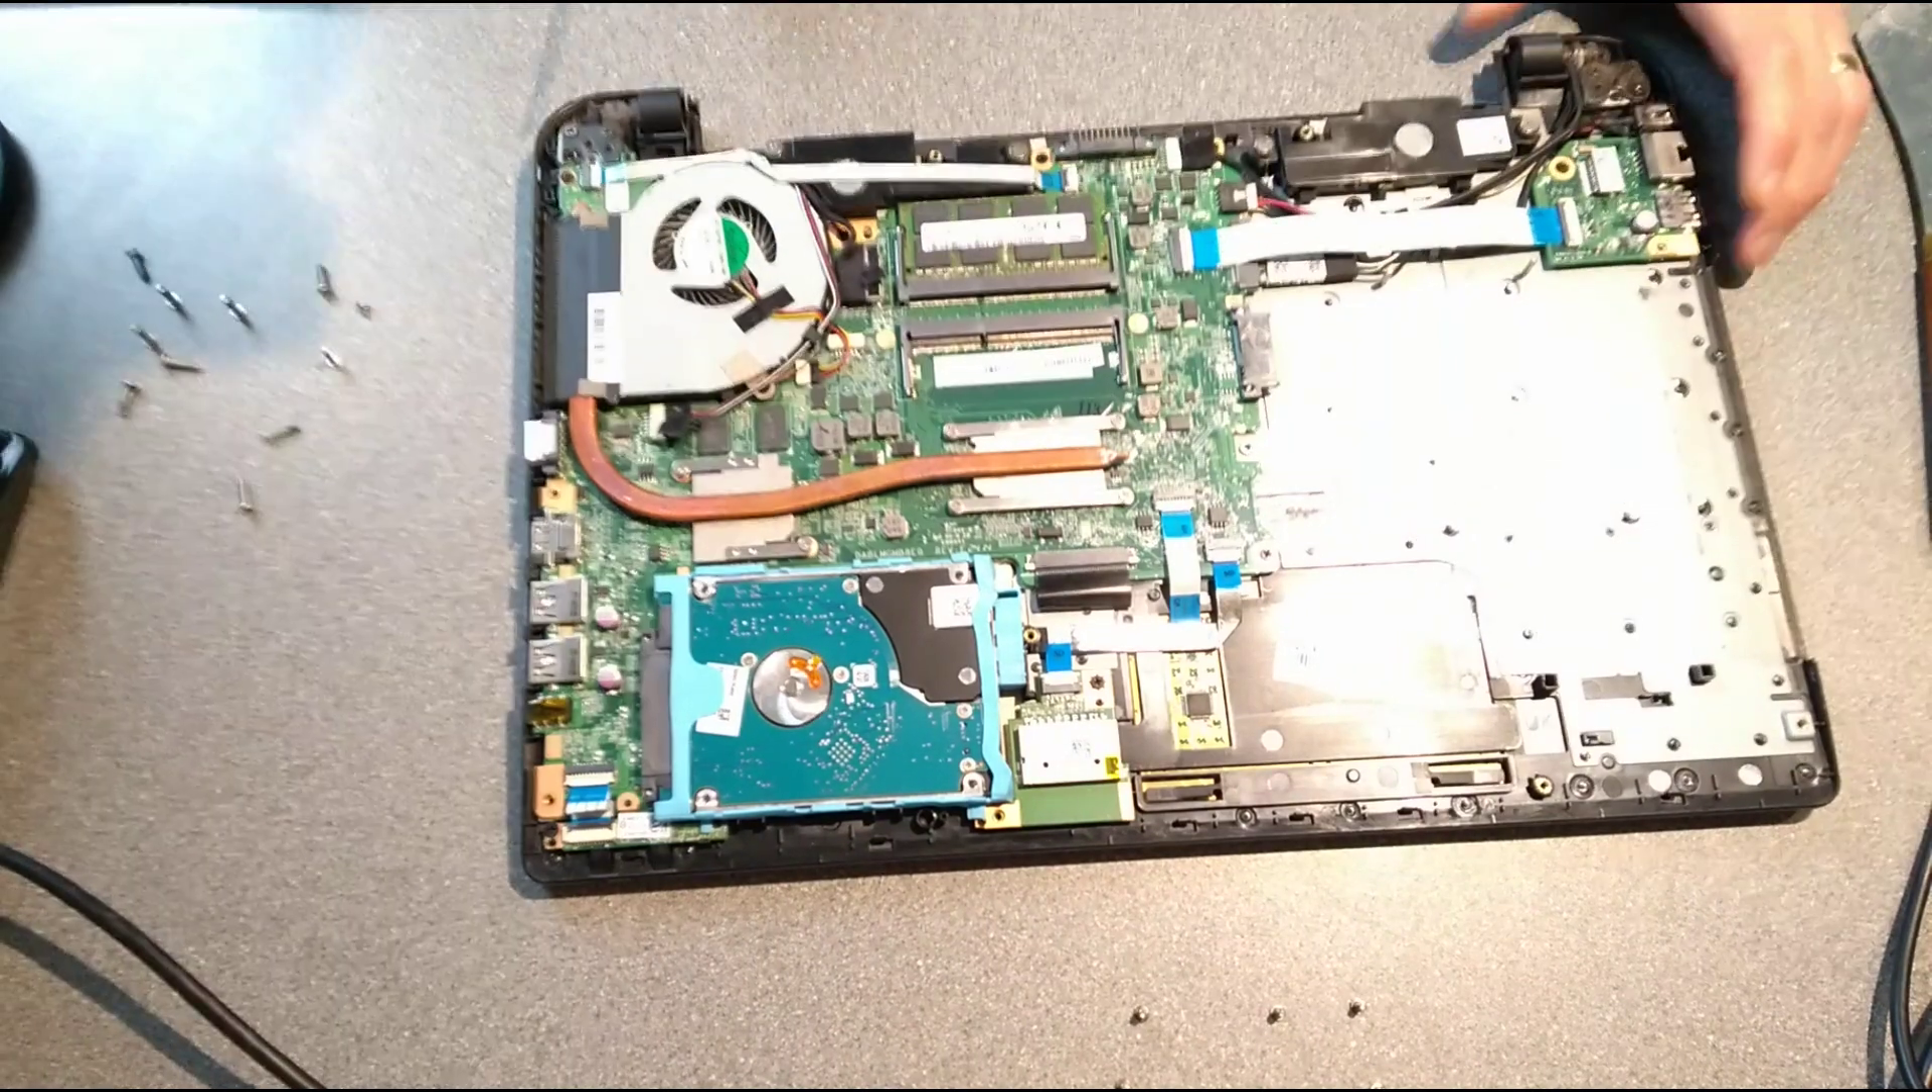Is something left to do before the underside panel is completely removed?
No.